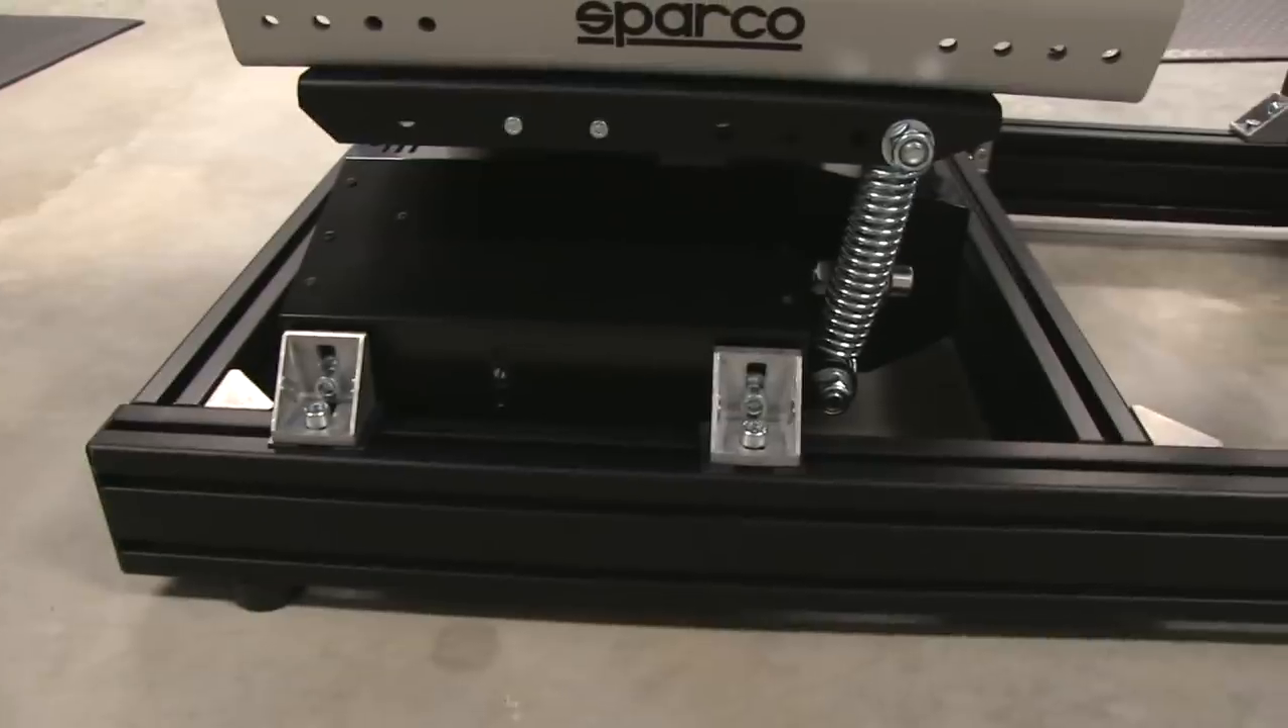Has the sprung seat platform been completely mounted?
Yes.